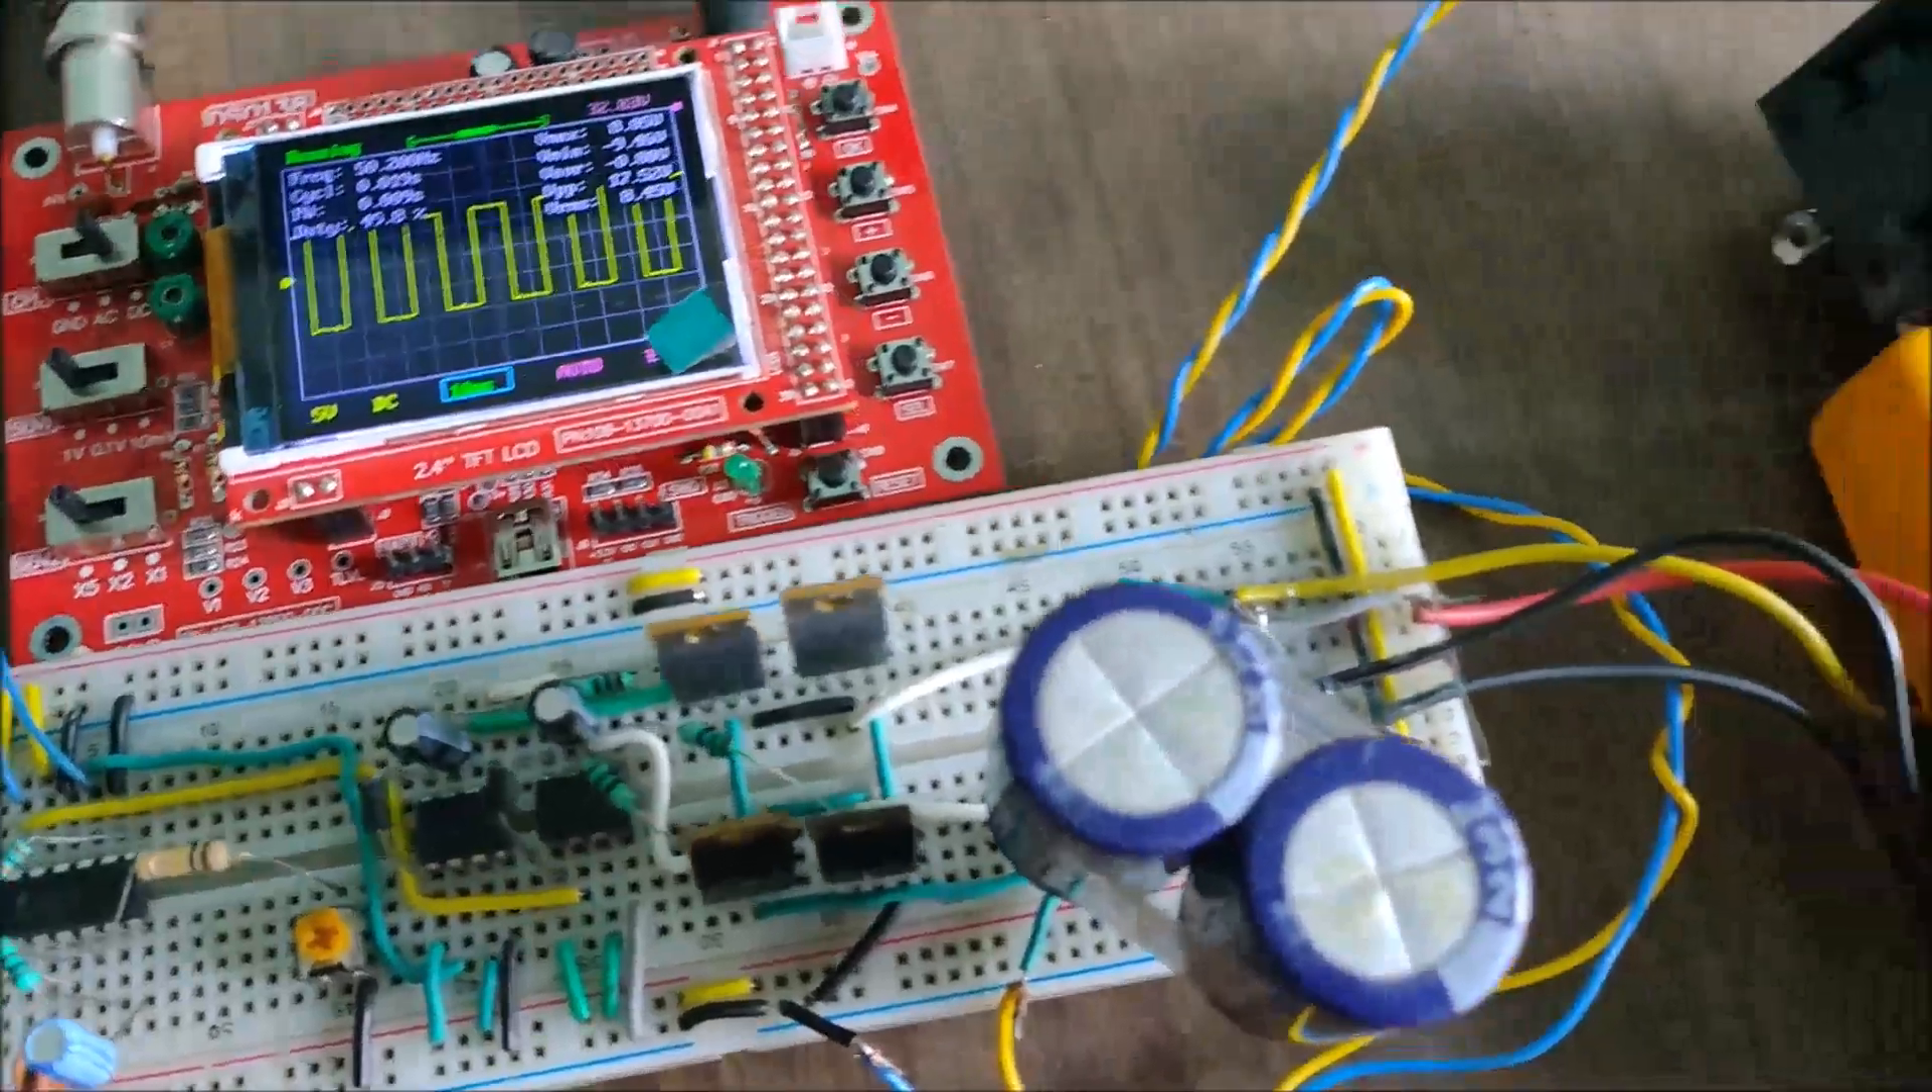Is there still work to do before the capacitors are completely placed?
No.